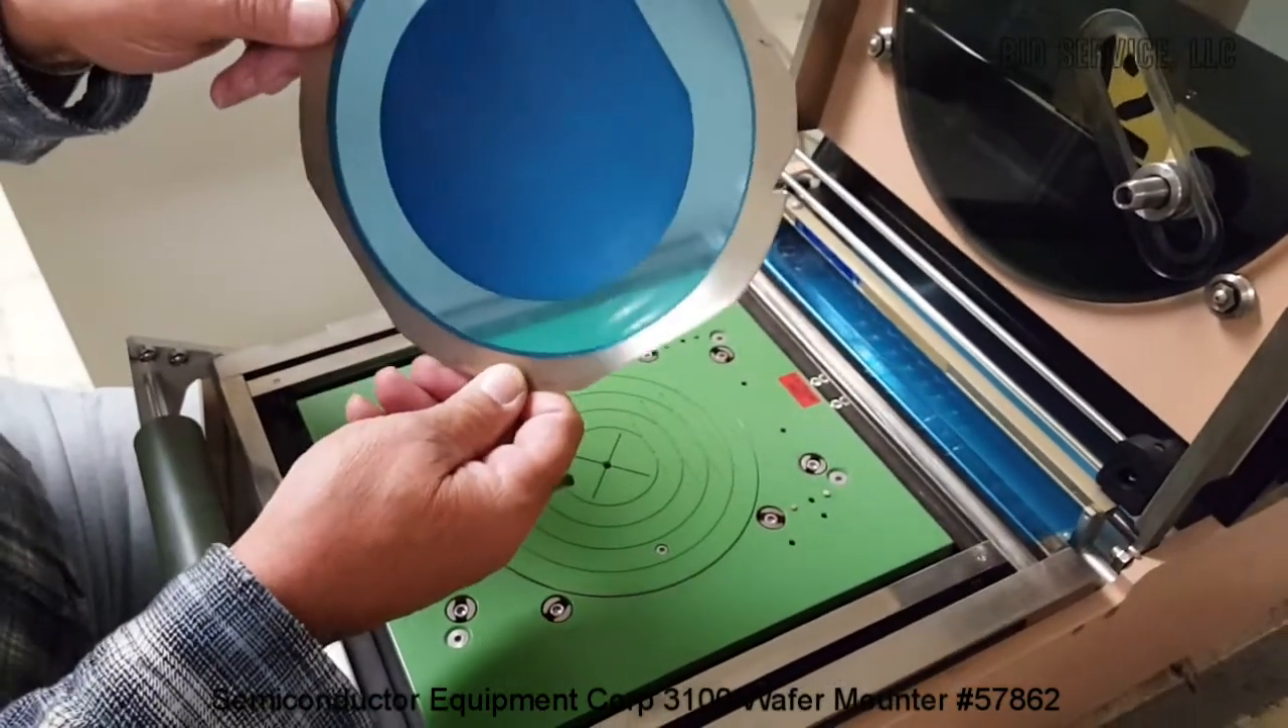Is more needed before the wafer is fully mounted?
No.